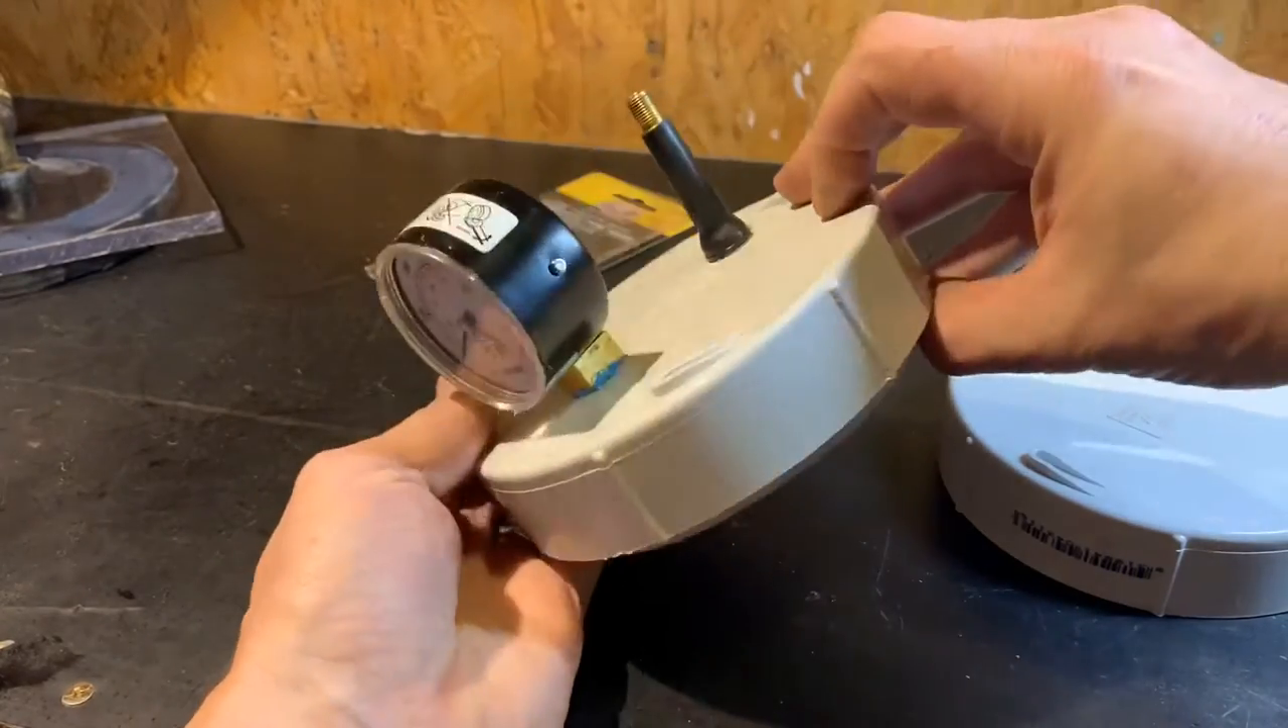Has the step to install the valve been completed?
Yes.